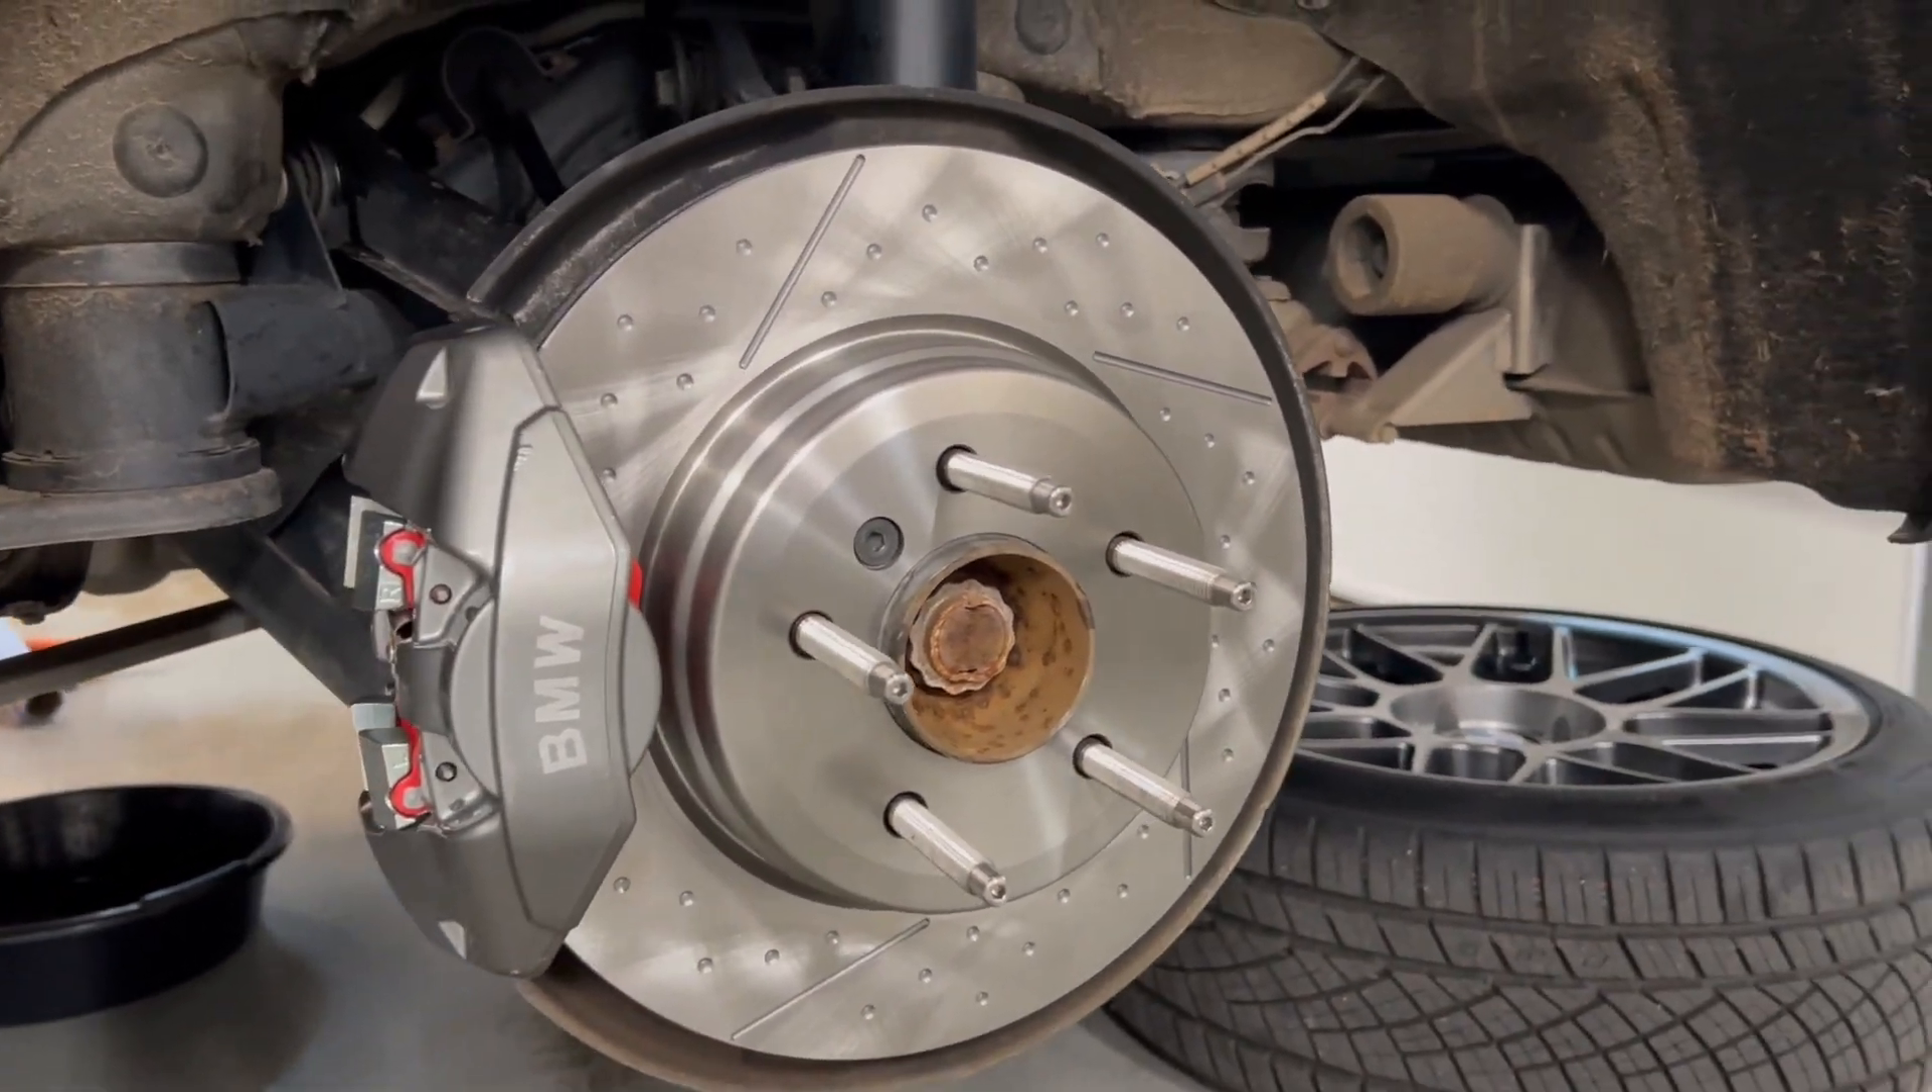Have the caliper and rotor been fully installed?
Yes.